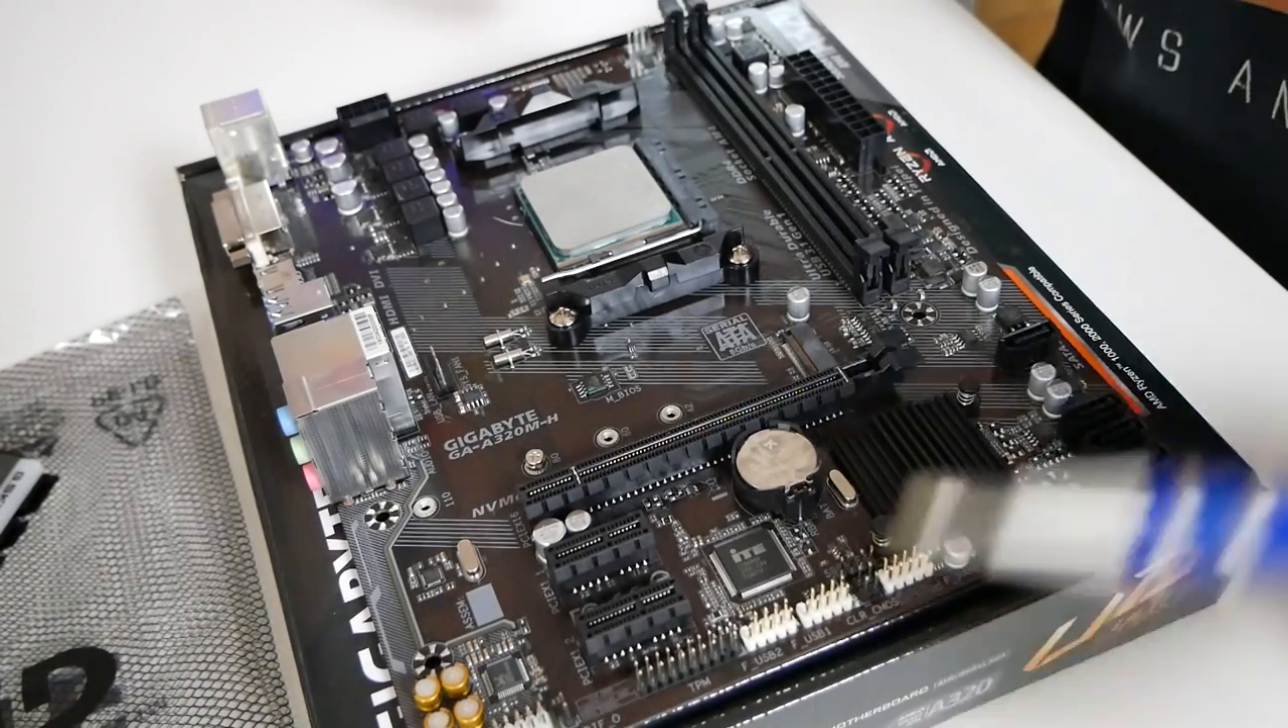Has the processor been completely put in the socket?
Yes.